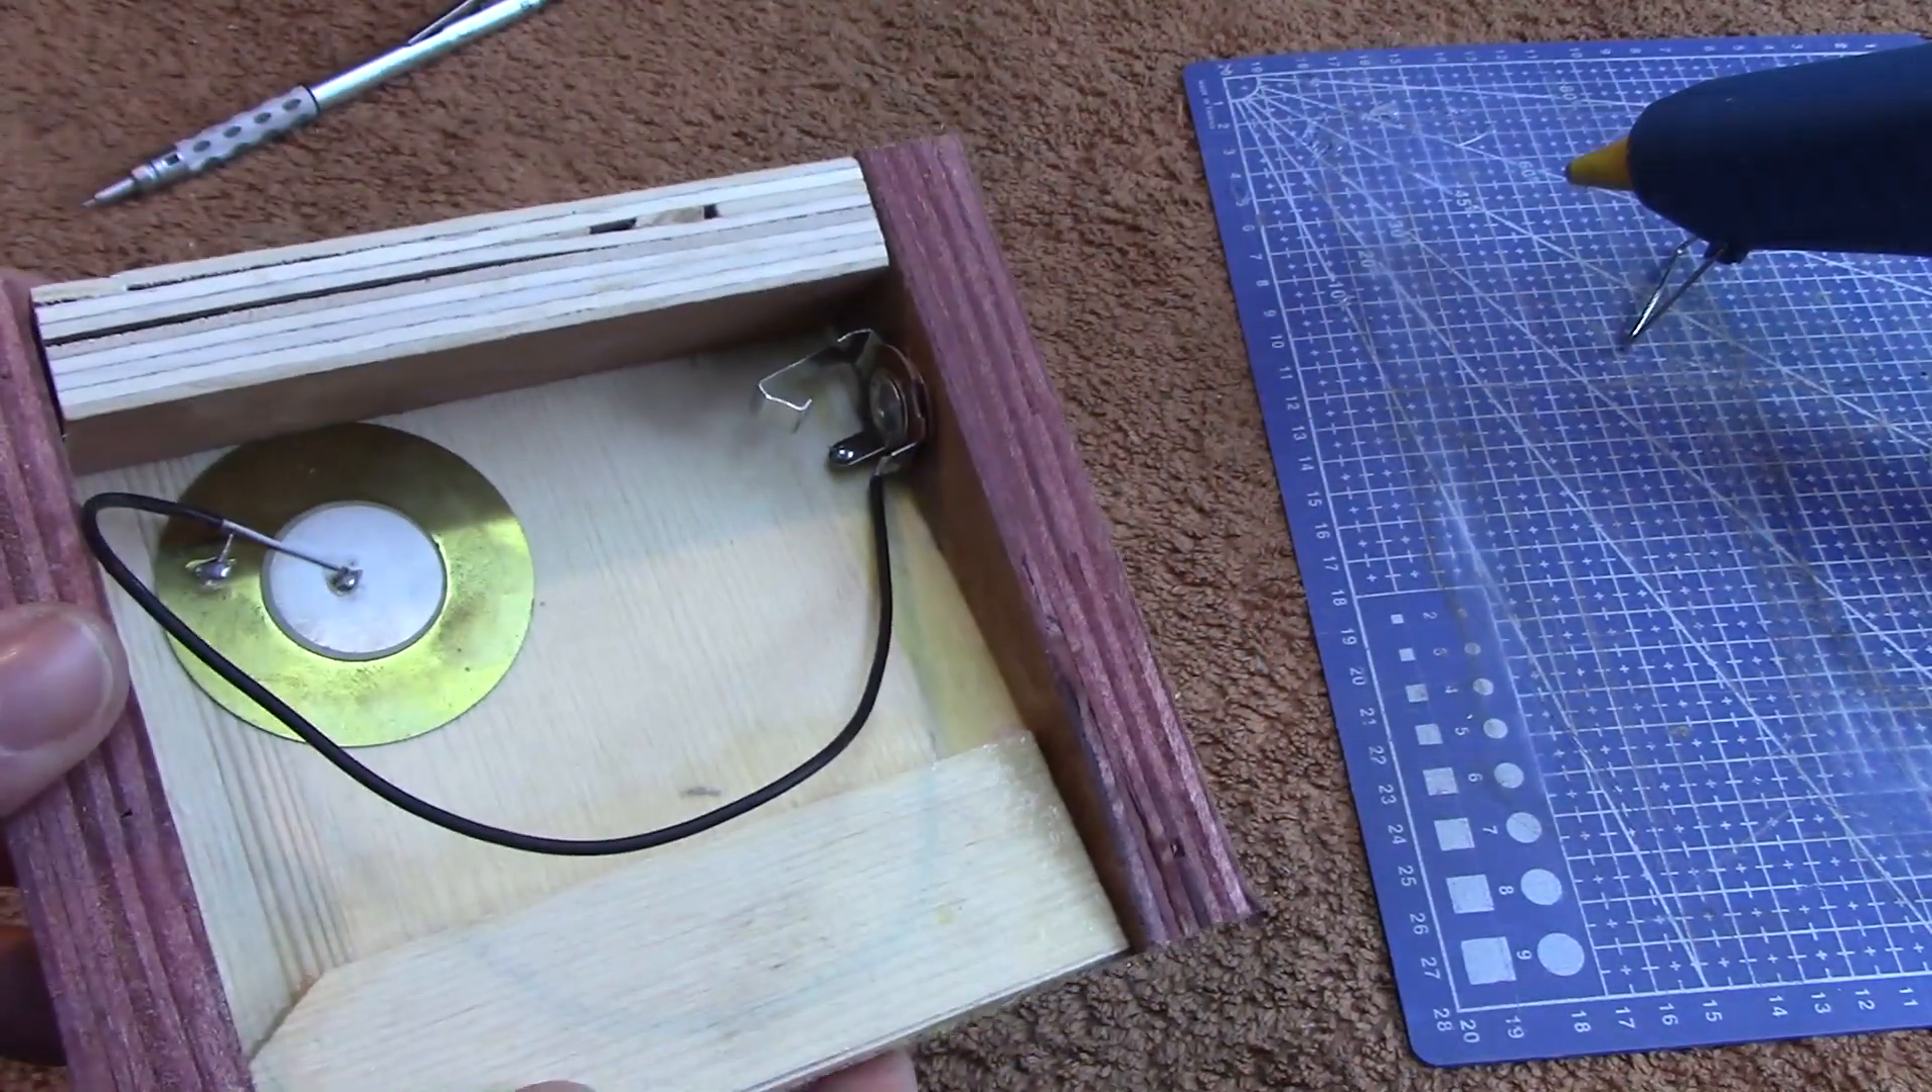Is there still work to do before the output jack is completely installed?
No.